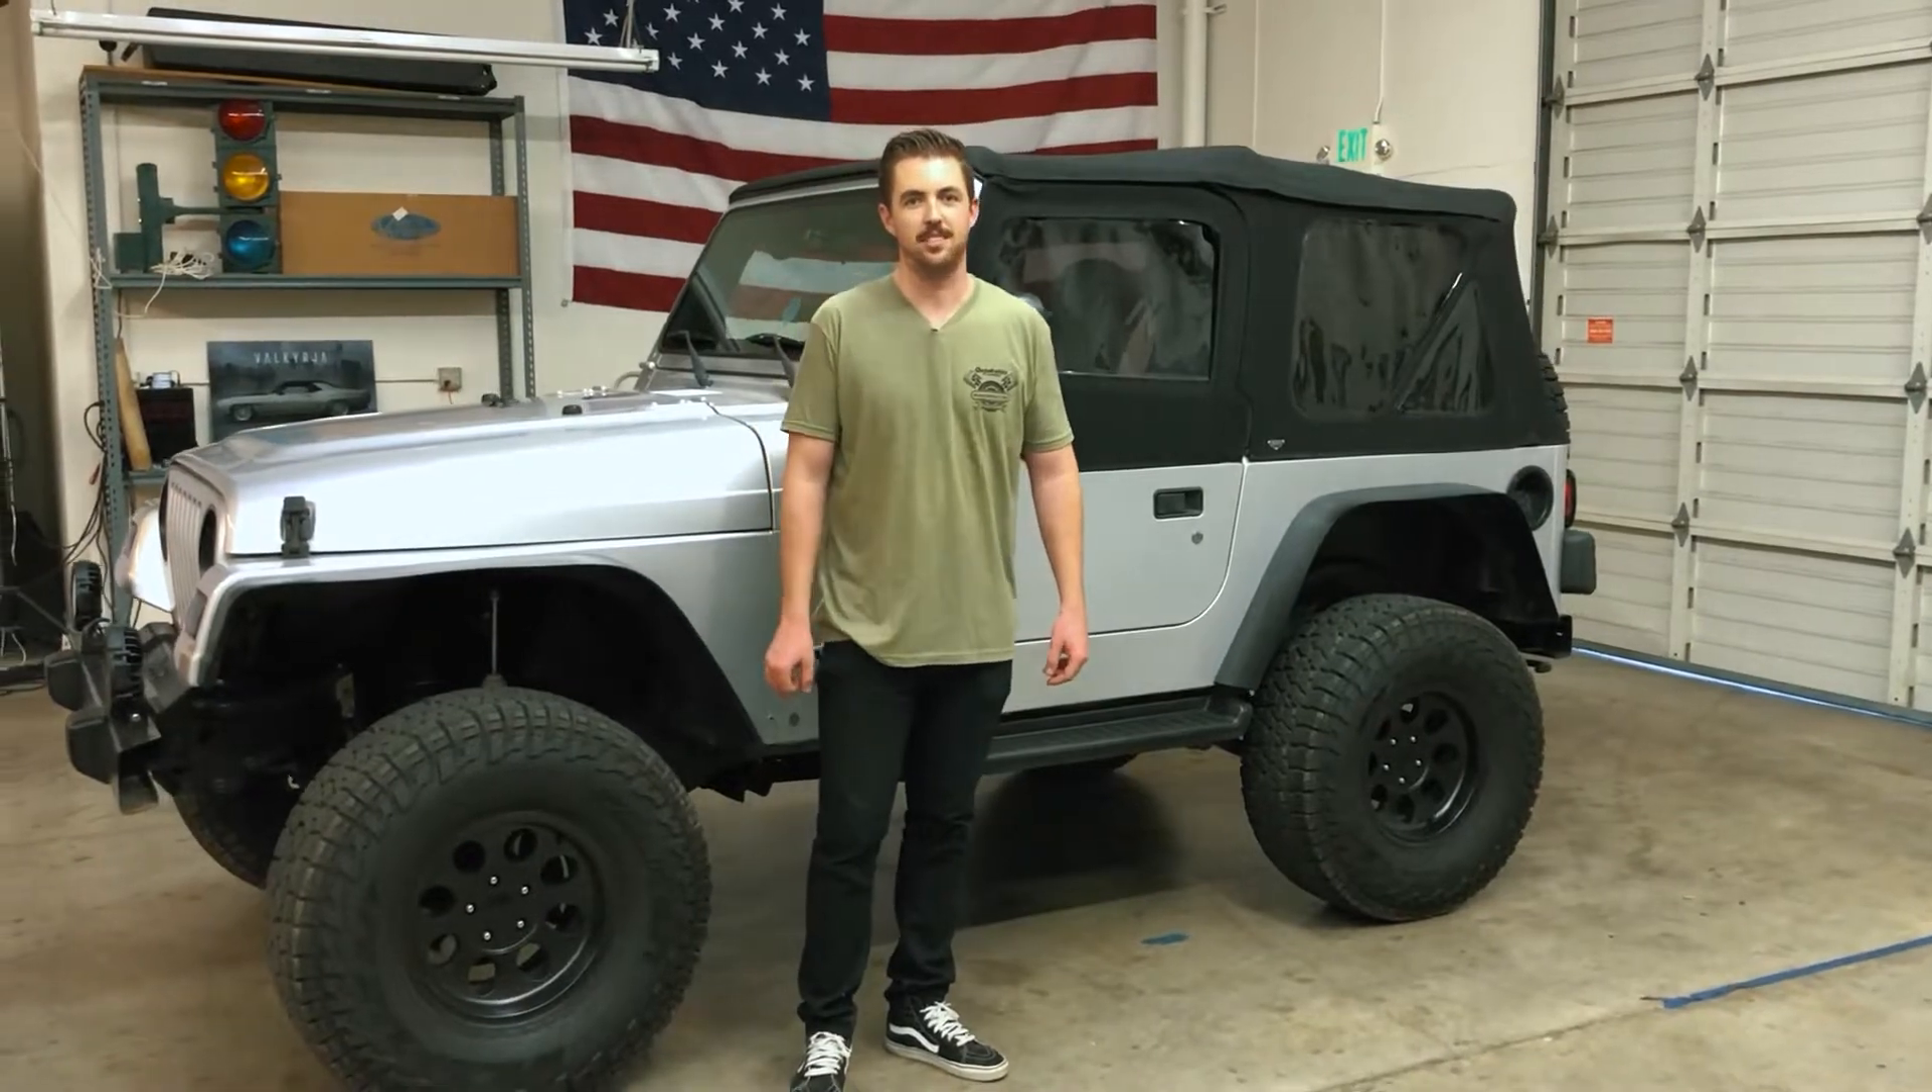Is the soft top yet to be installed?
No.